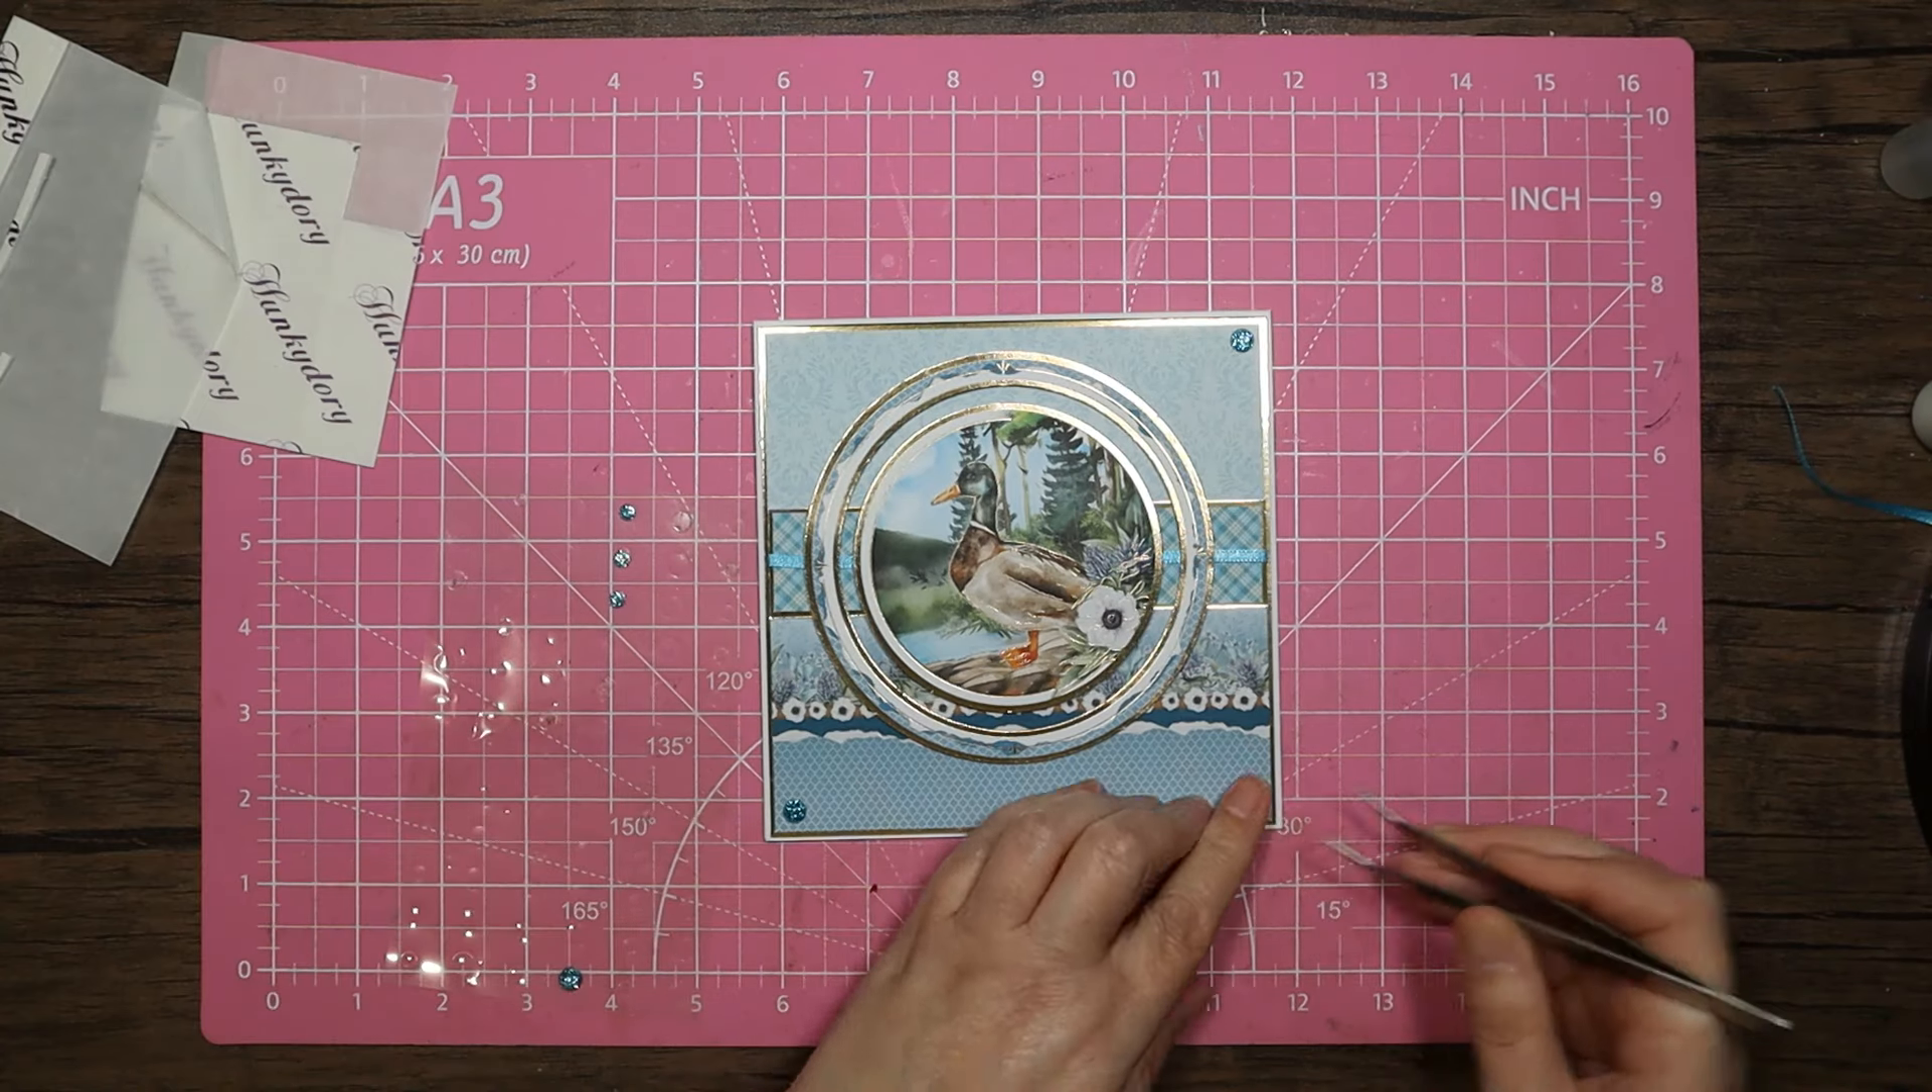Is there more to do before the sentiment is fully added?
Yes.